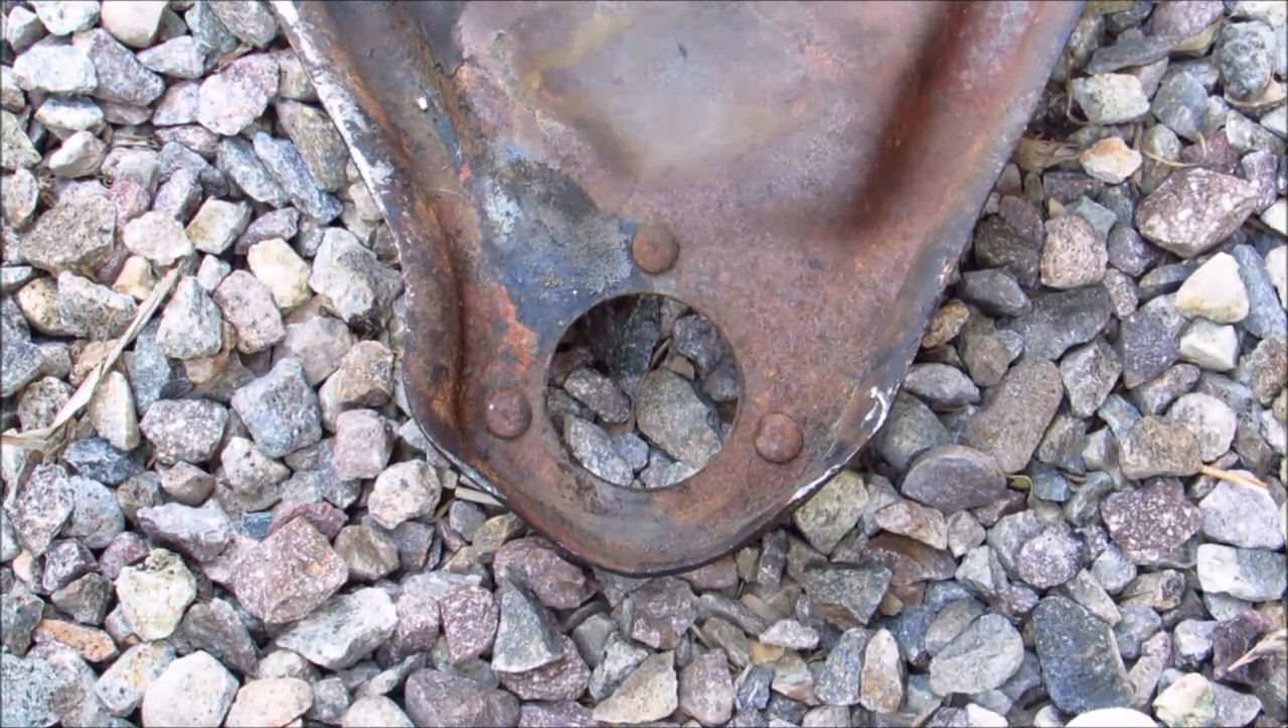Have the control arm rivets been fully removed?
No.